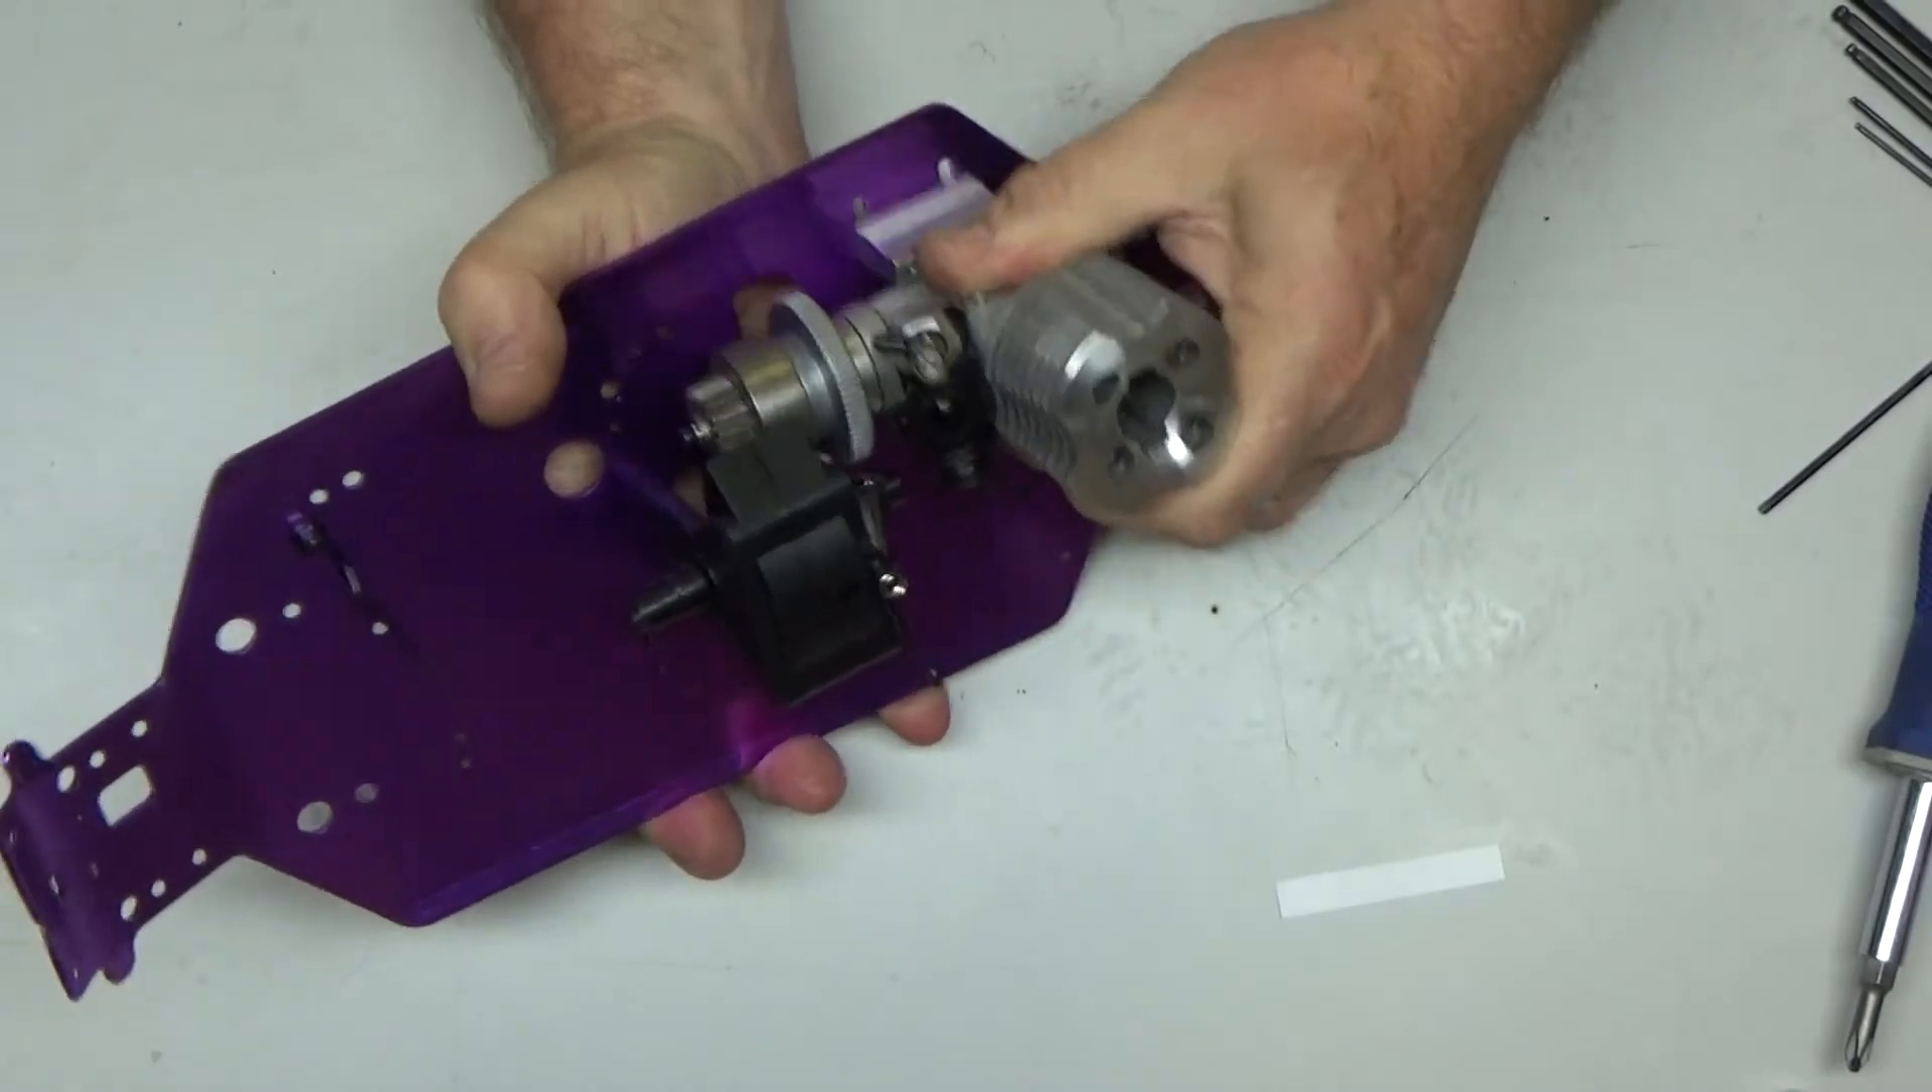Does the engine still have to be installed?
Yes.